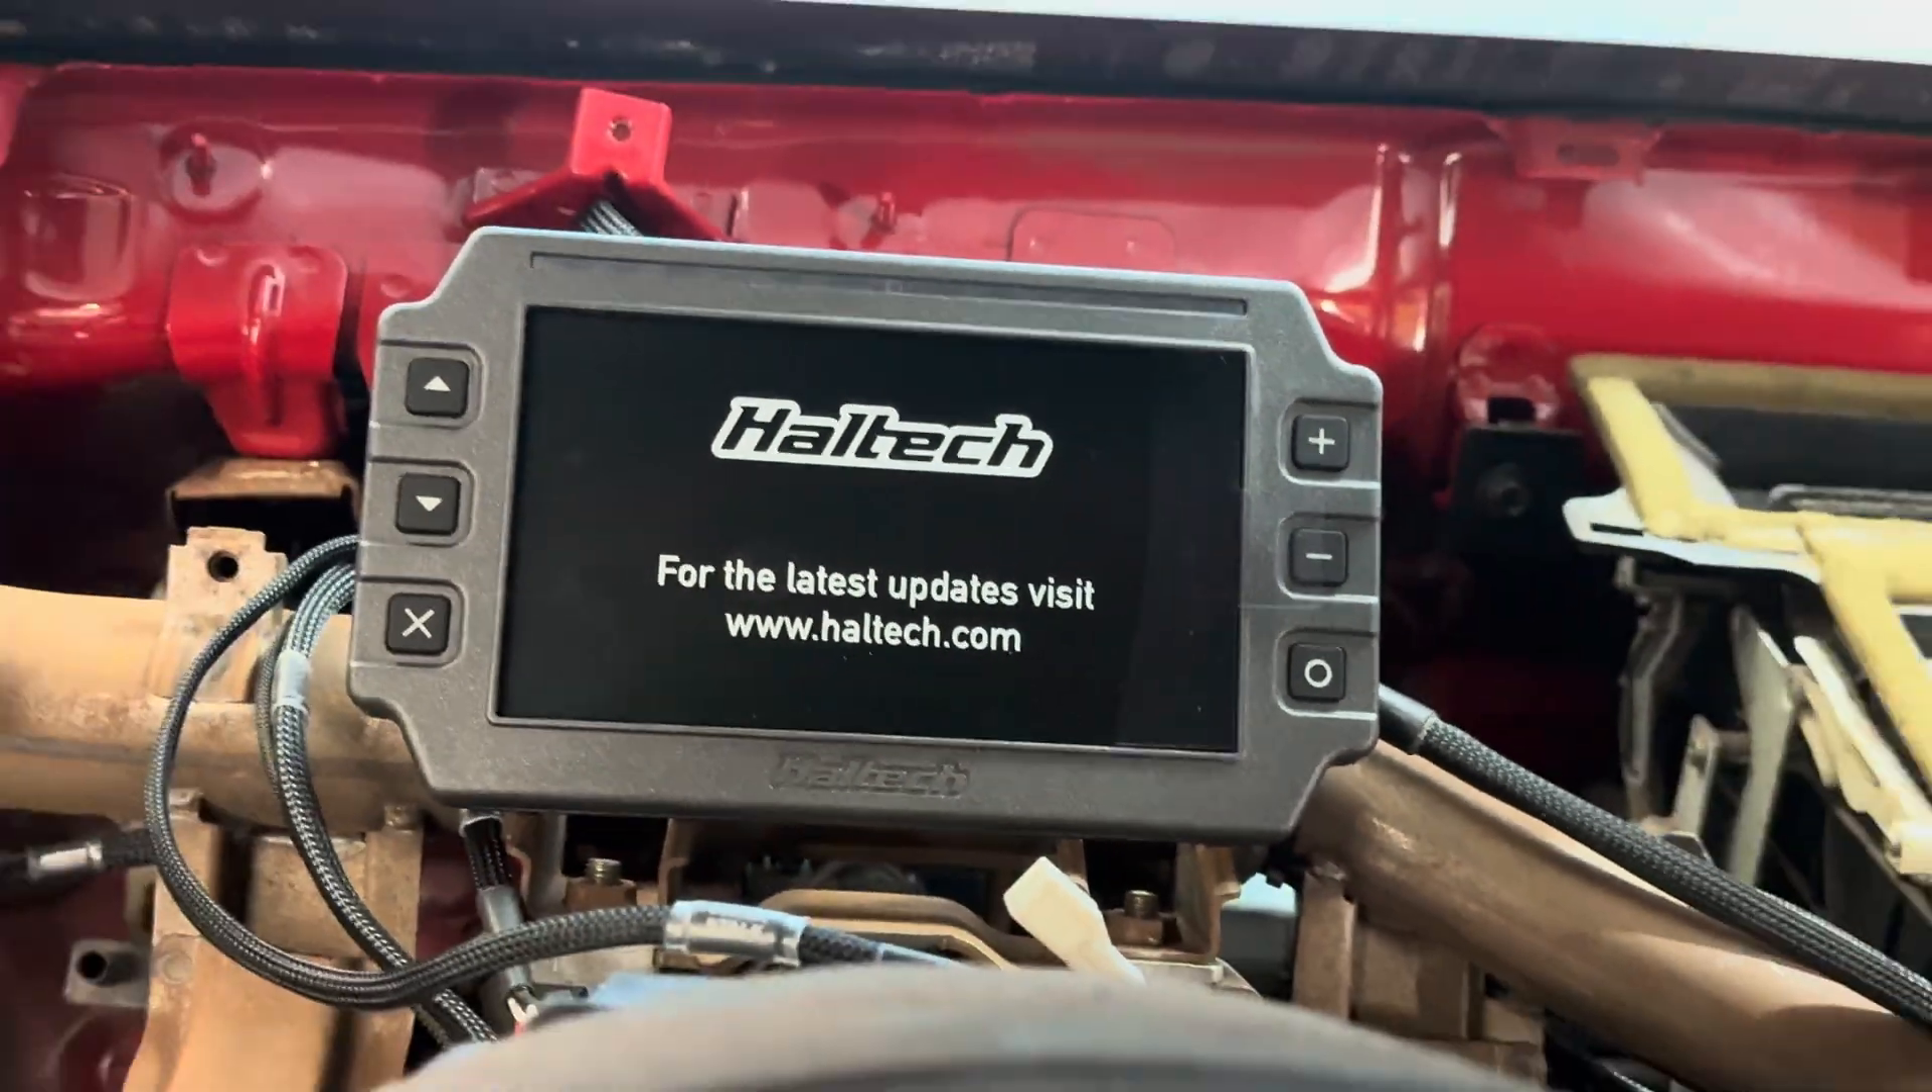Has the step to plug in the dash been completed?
Yes.